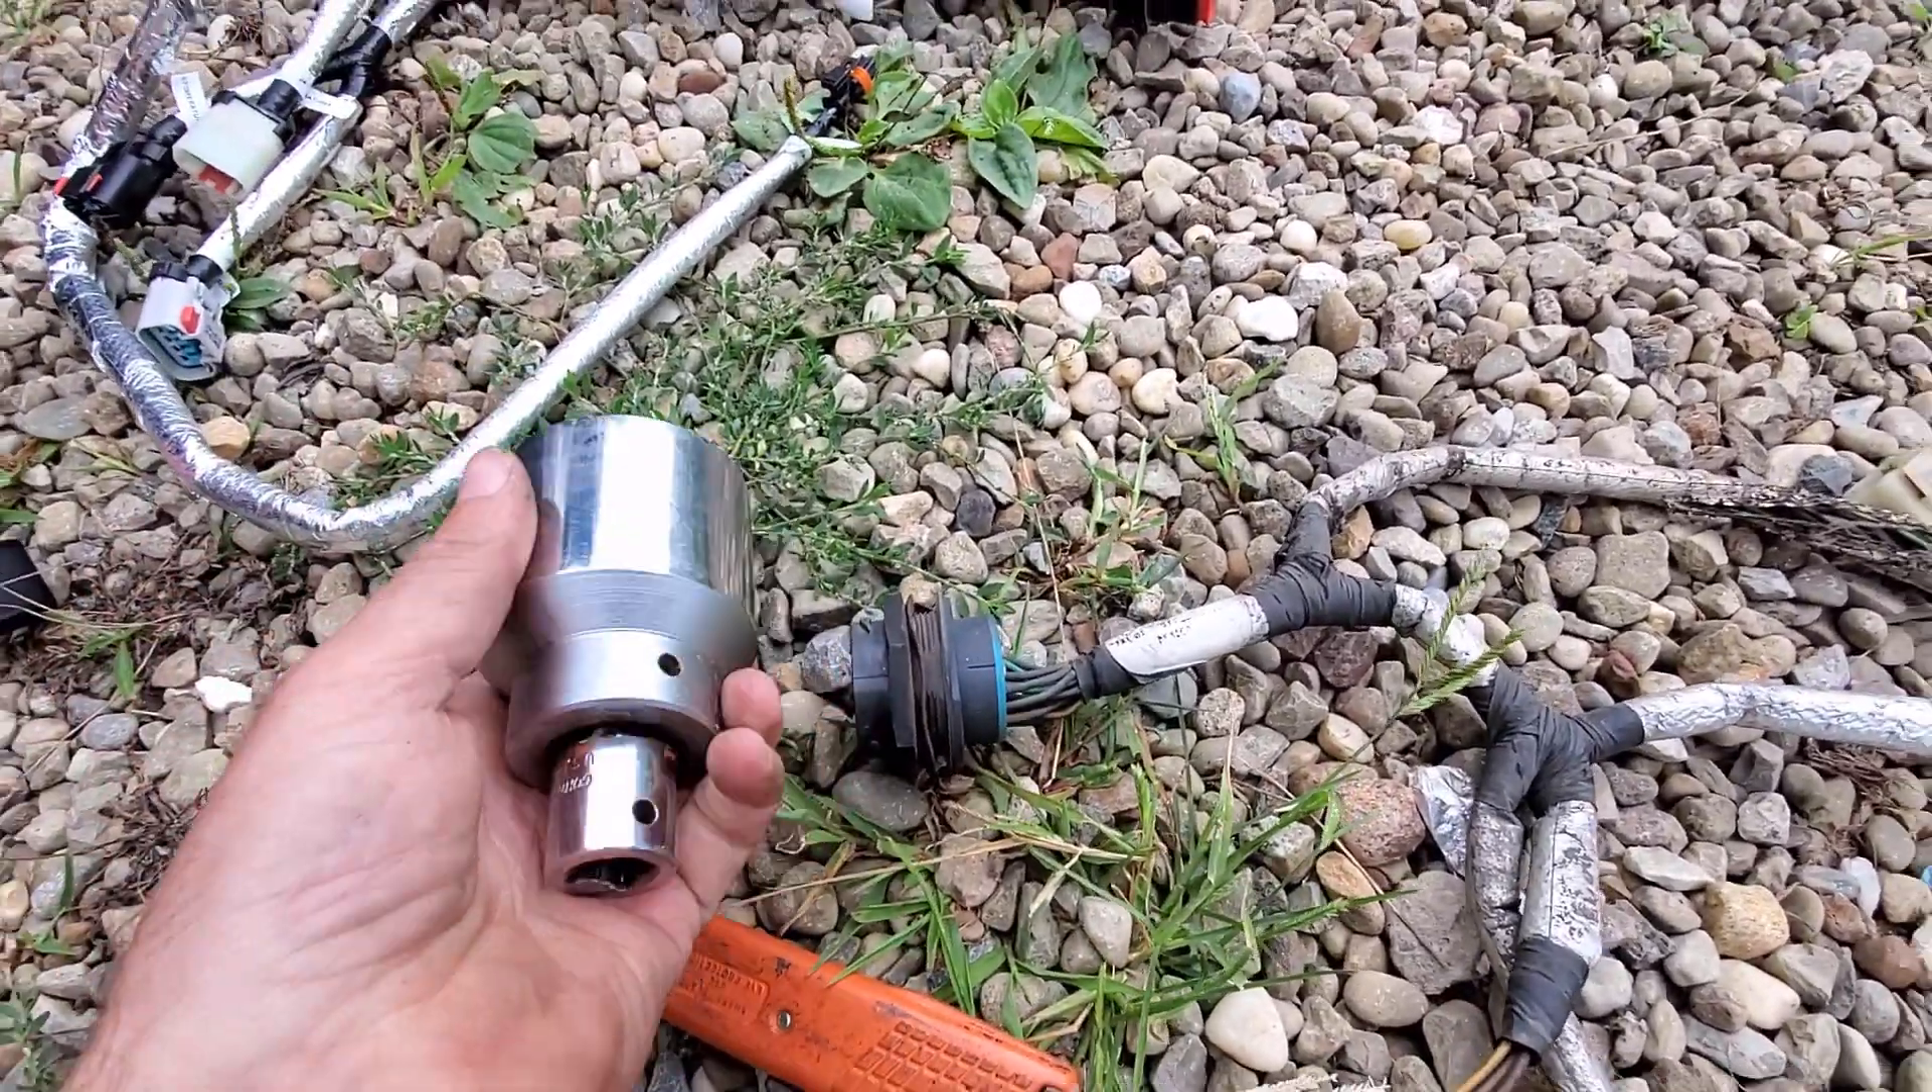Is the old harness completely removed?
Yes.